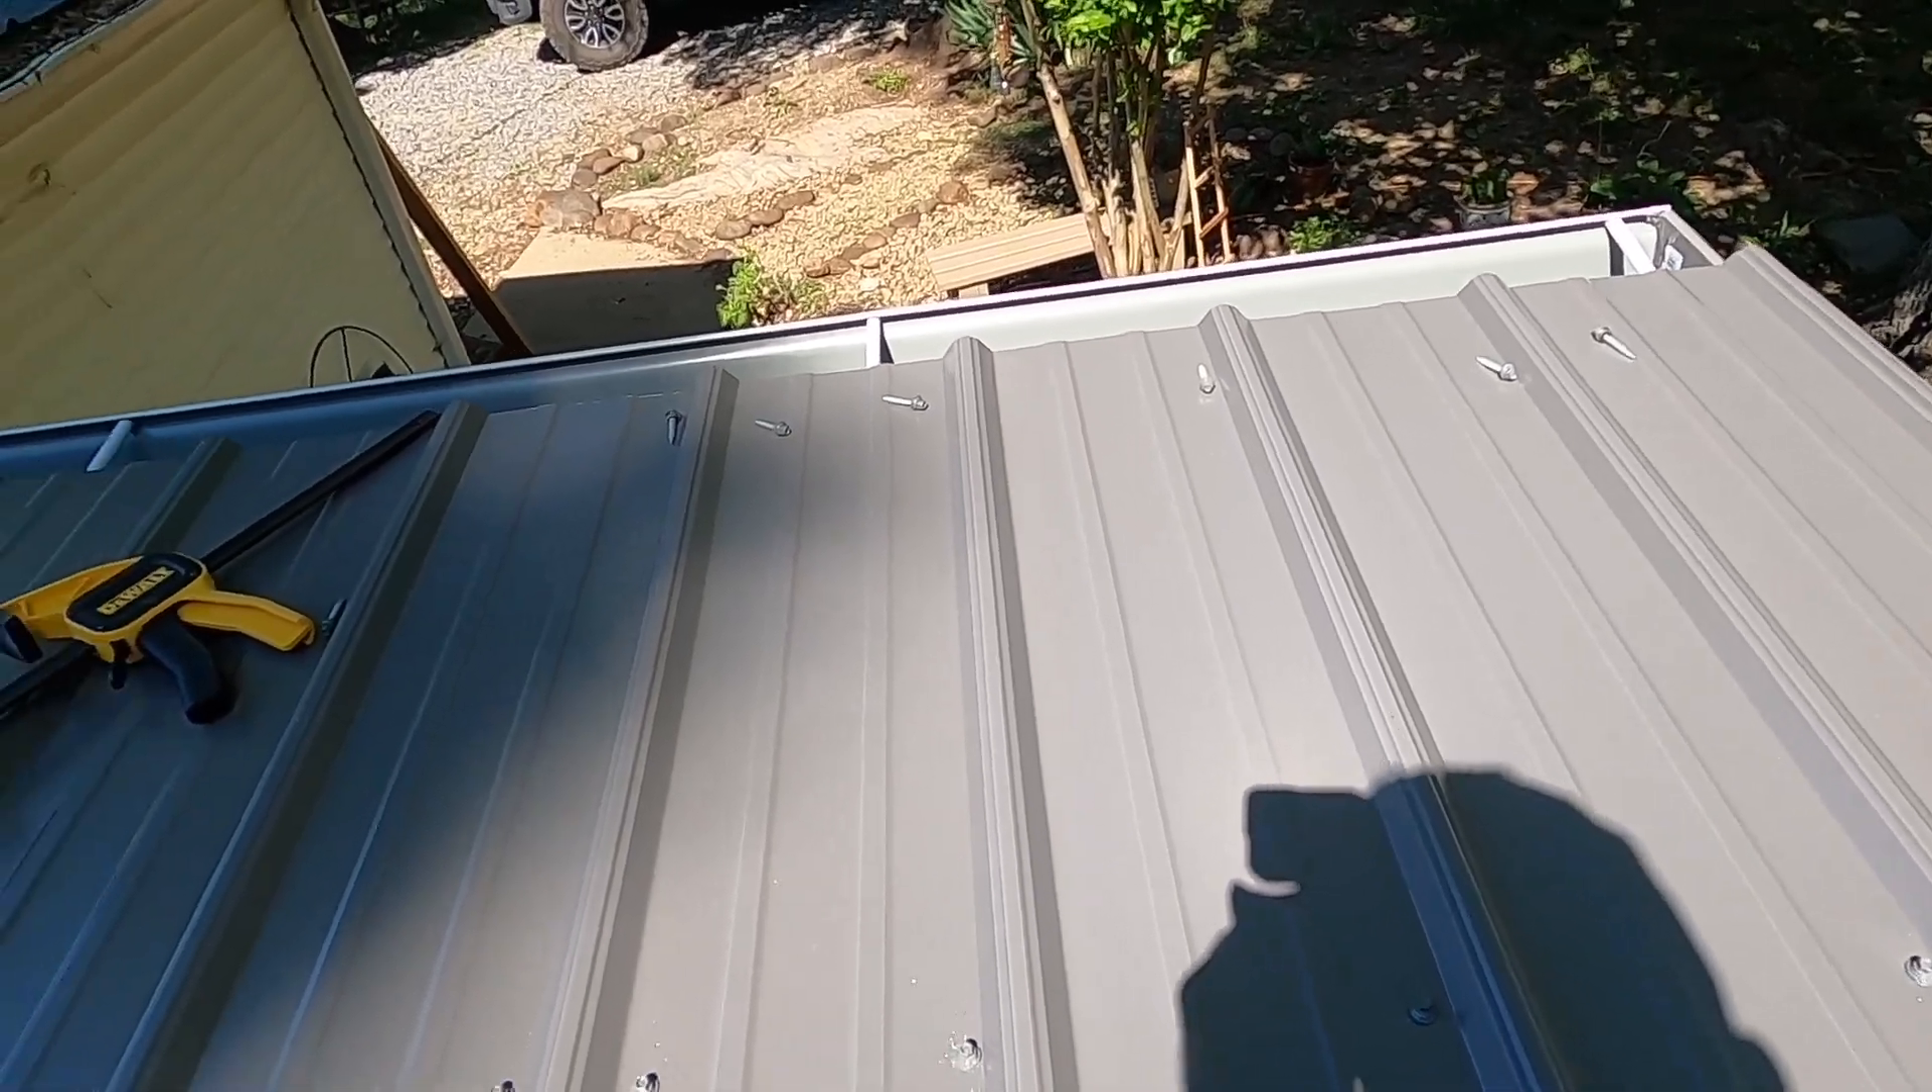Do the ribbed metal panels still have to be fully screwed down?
Yes.